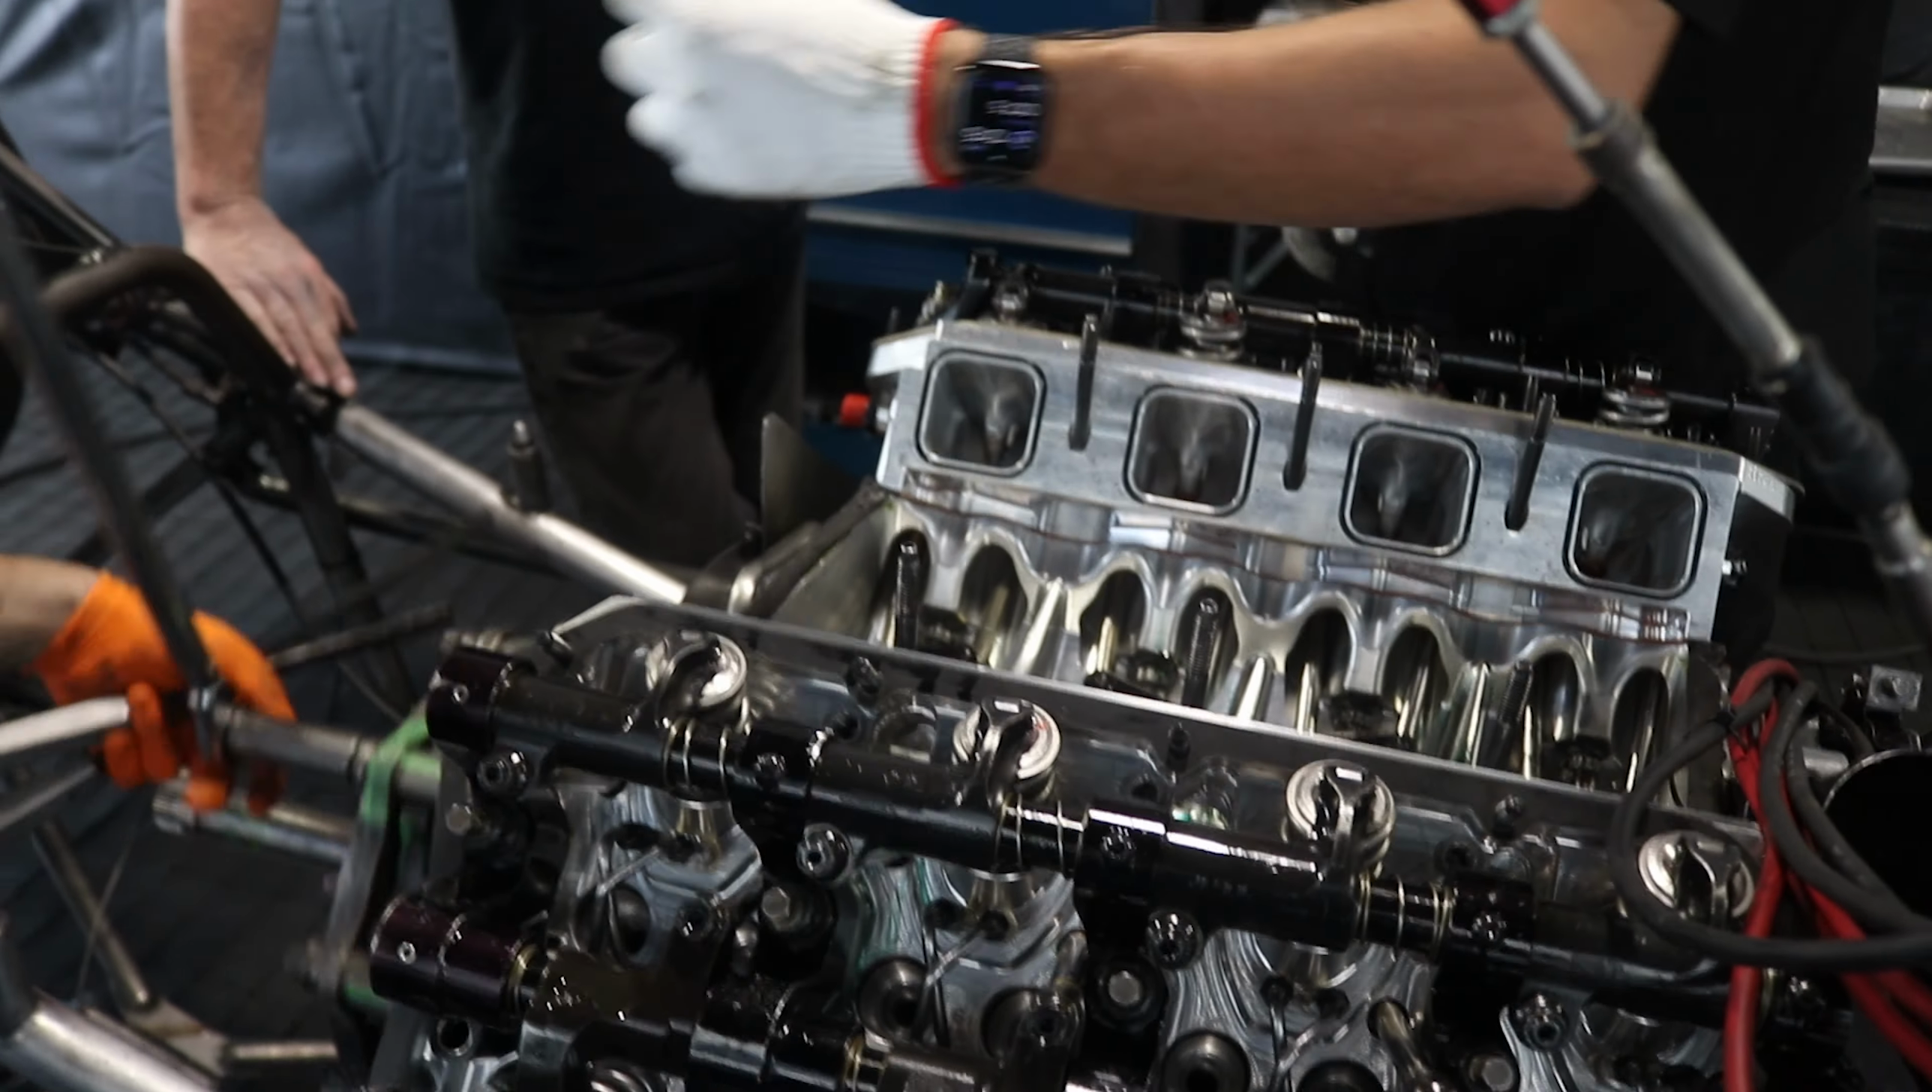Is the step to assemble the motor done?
No.